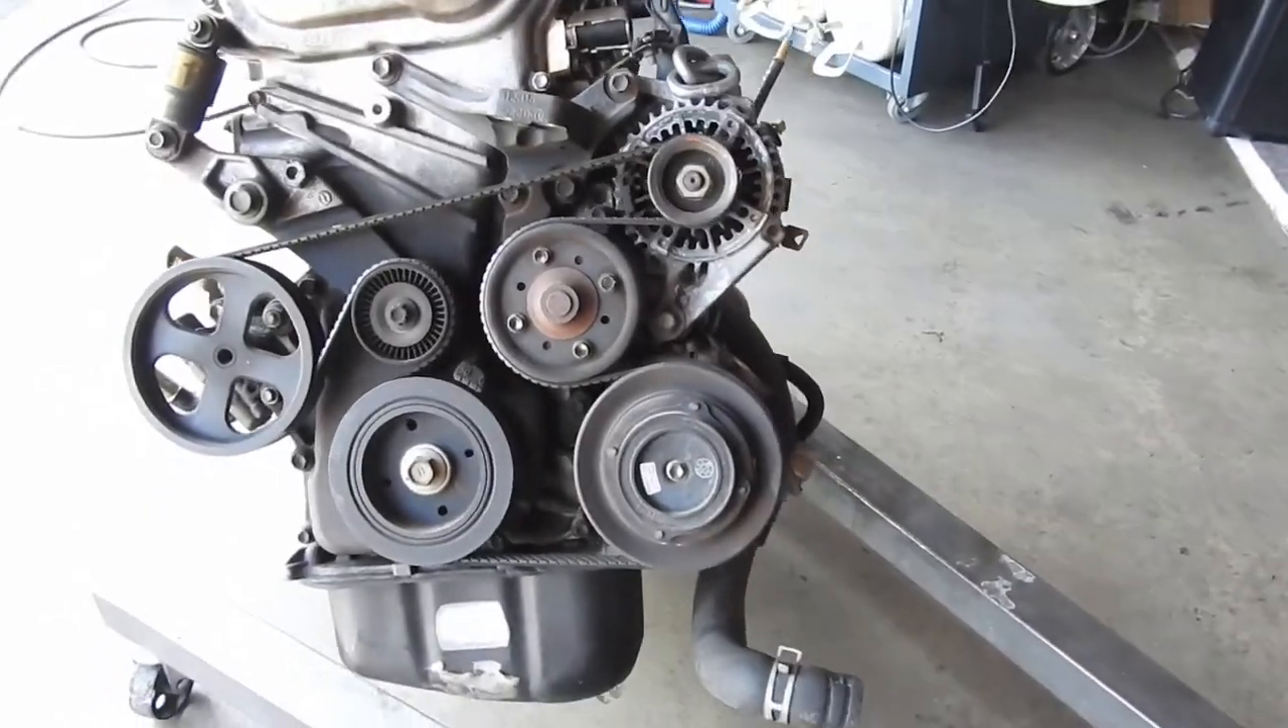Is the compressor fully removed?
No.